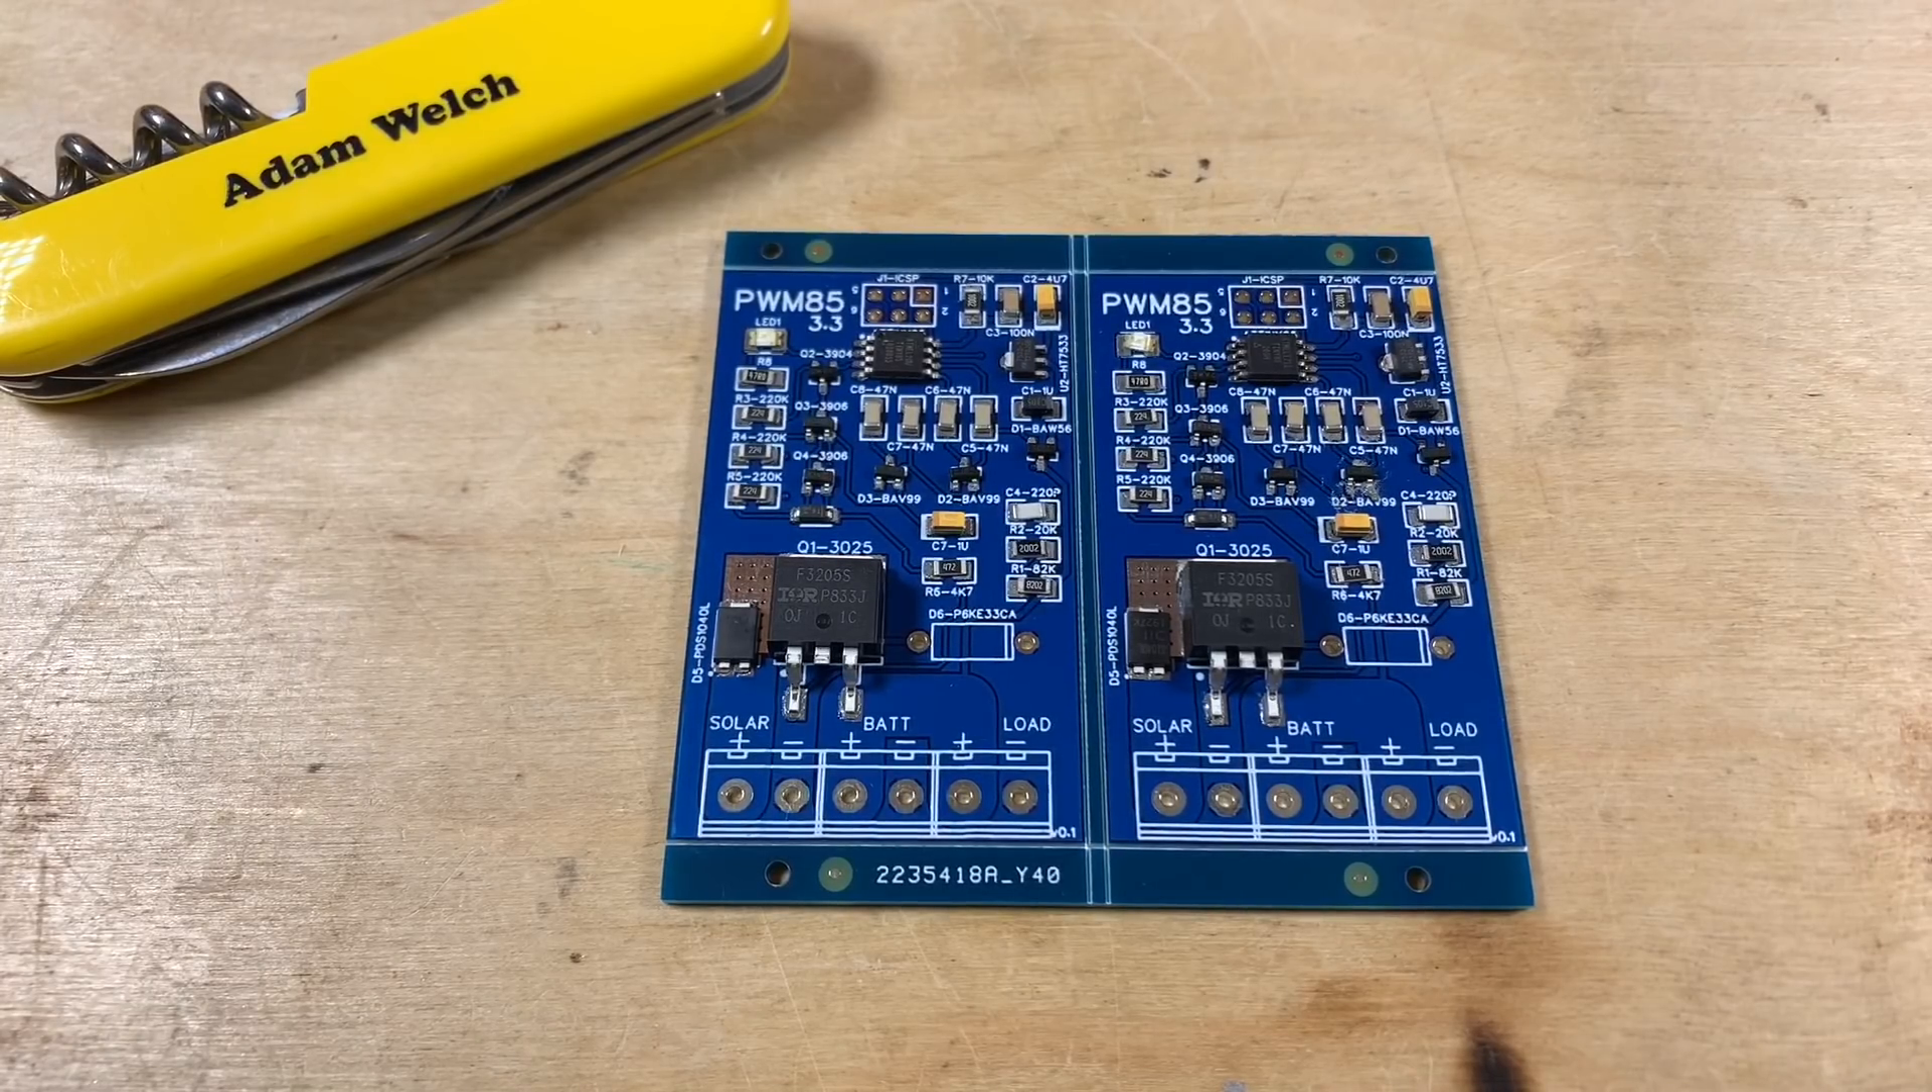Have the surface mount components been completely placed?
Yes.